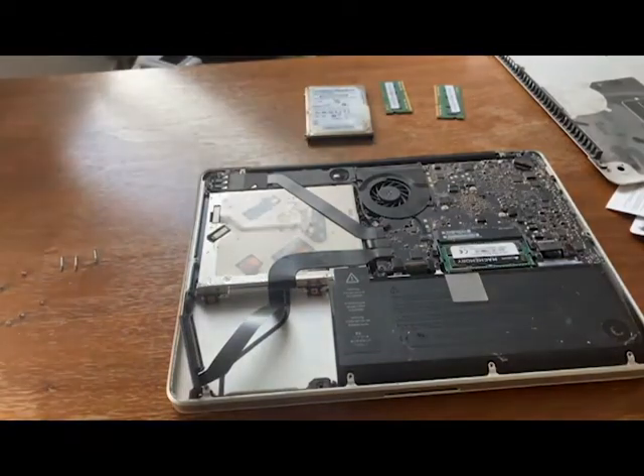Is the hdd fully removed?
Yes.